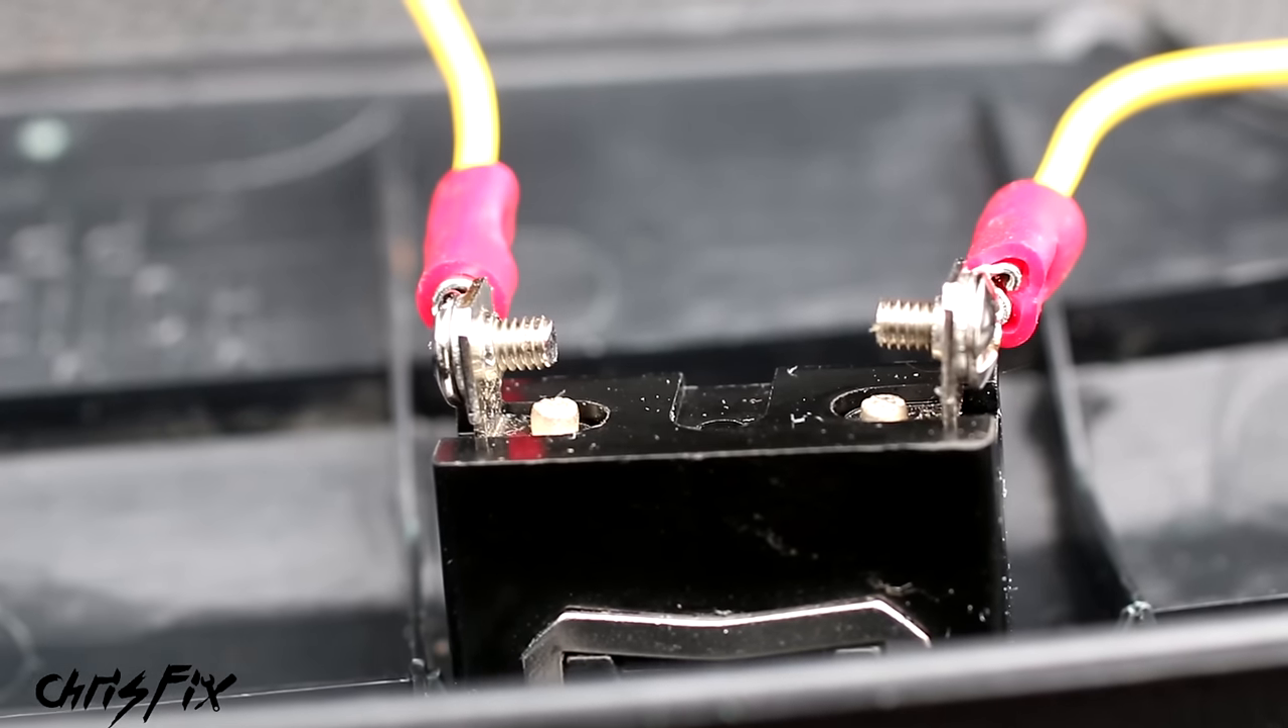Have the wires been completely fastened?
Yes.